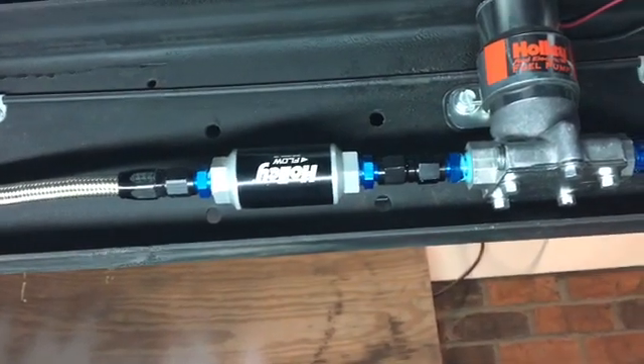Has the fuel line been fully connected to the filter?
Yes.